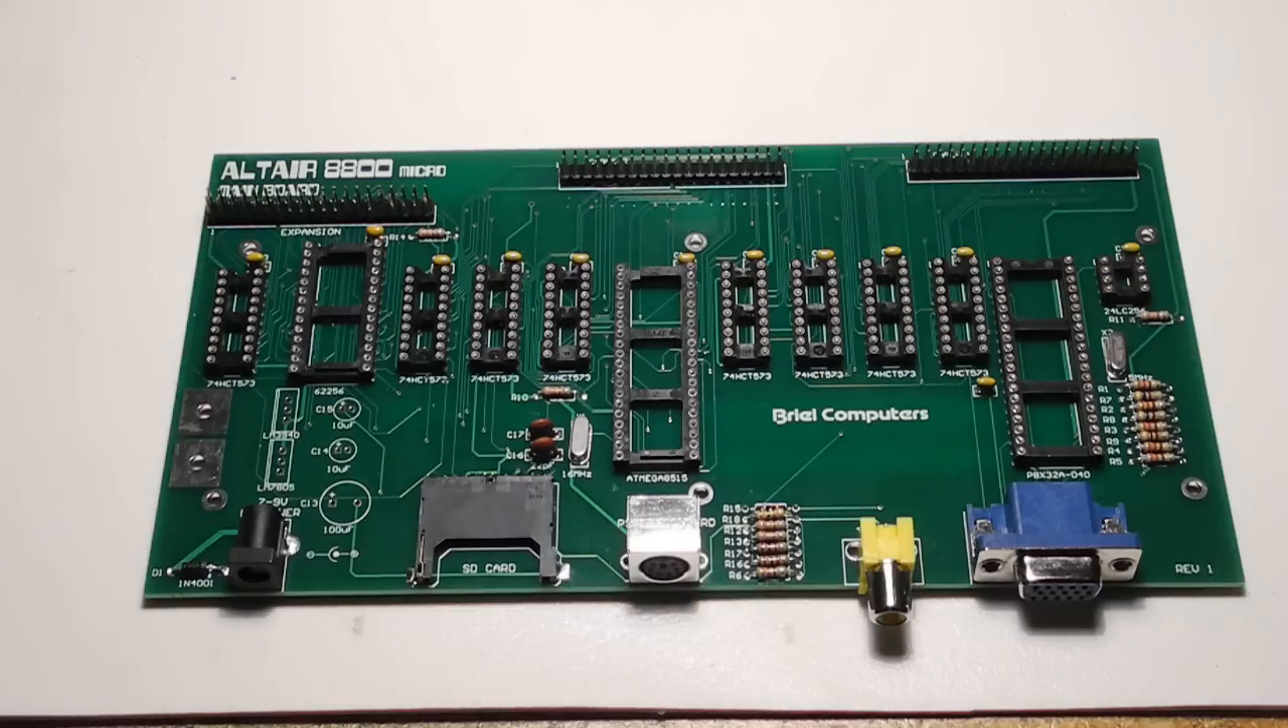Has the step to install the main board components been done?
No.